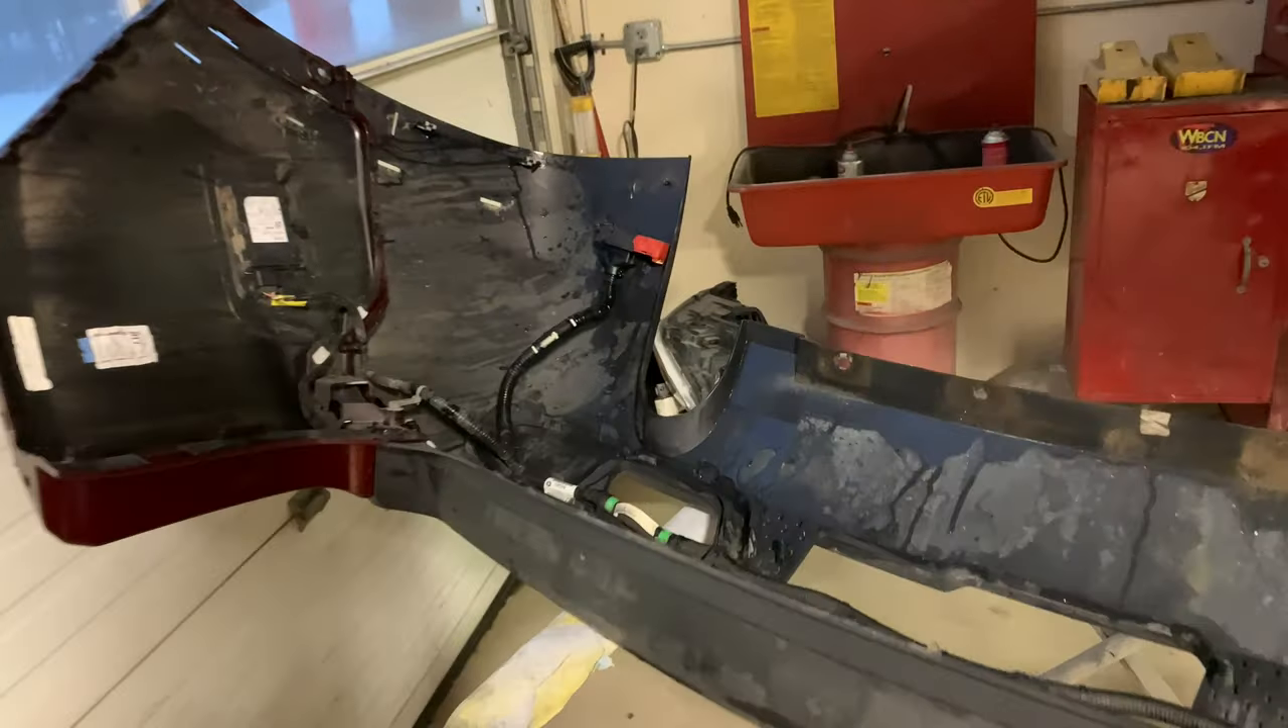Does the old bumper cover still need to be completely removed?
No.